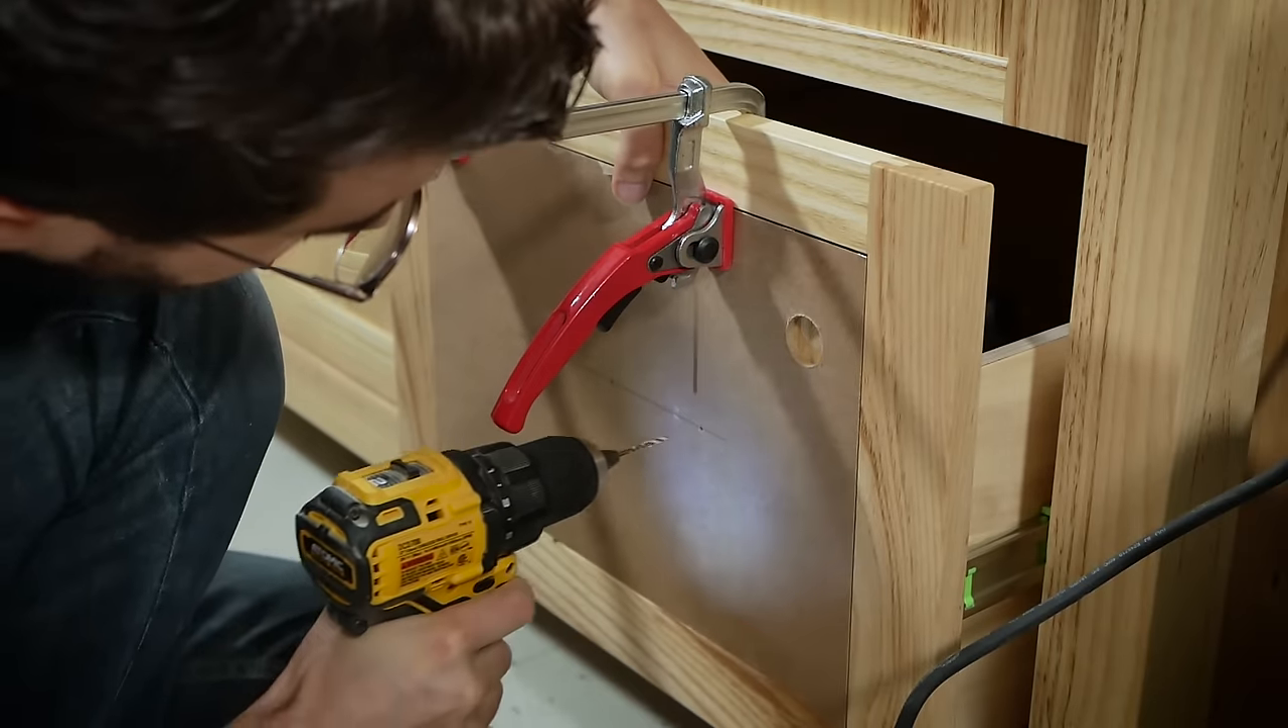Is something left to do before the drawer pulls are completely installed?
Yes.